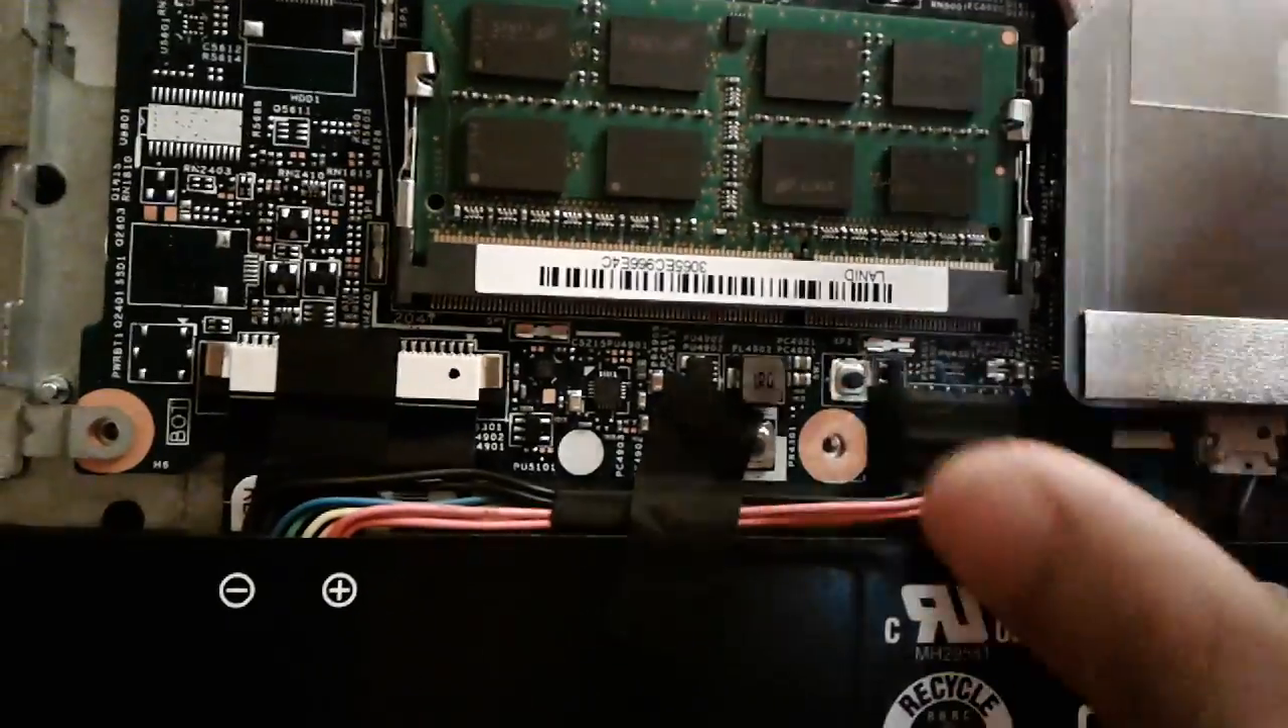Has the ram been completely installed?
Yes.